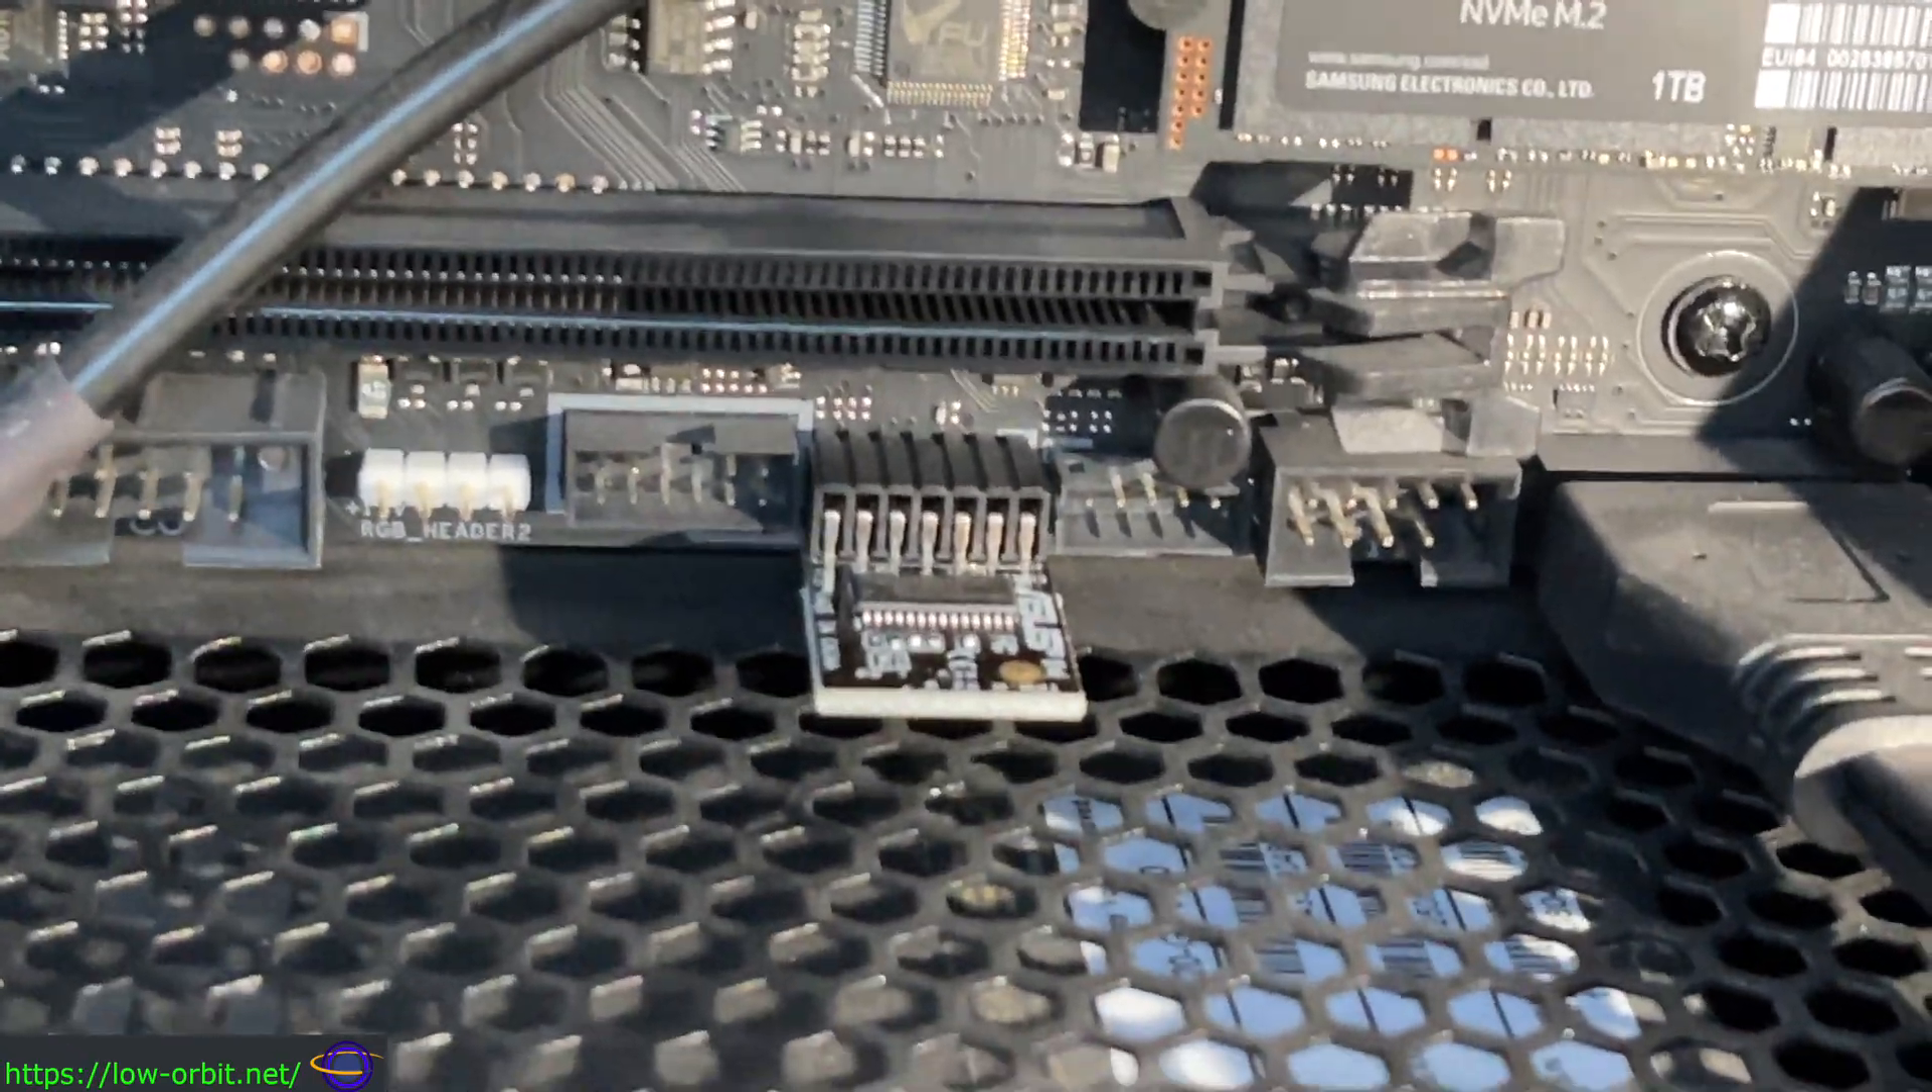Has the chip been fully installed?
Yes.